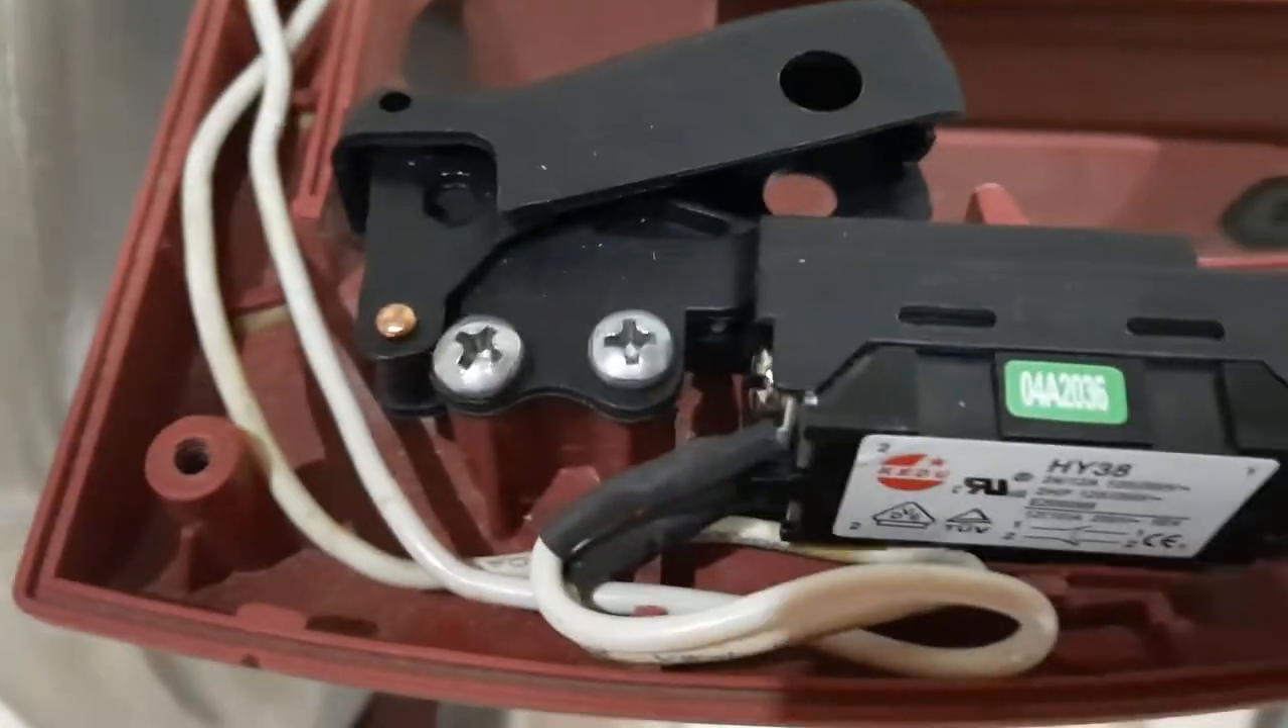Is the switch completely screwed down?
Yes.